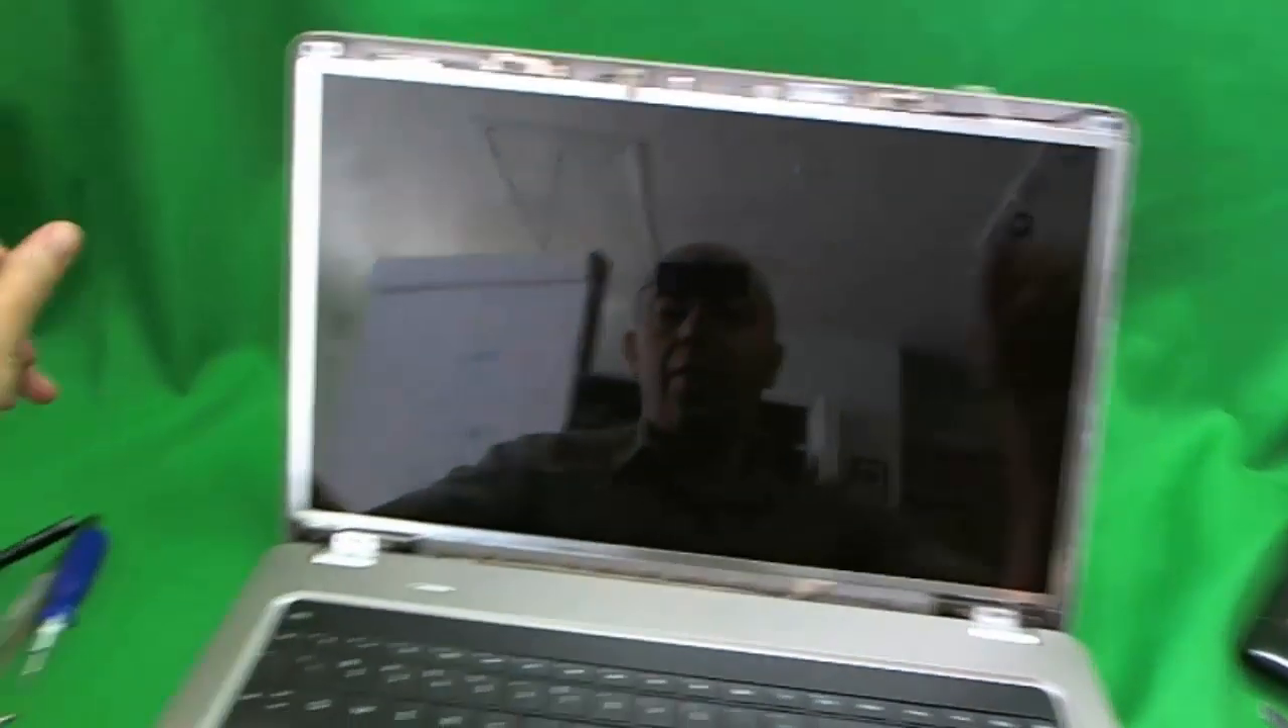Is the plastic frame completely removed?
Yes.